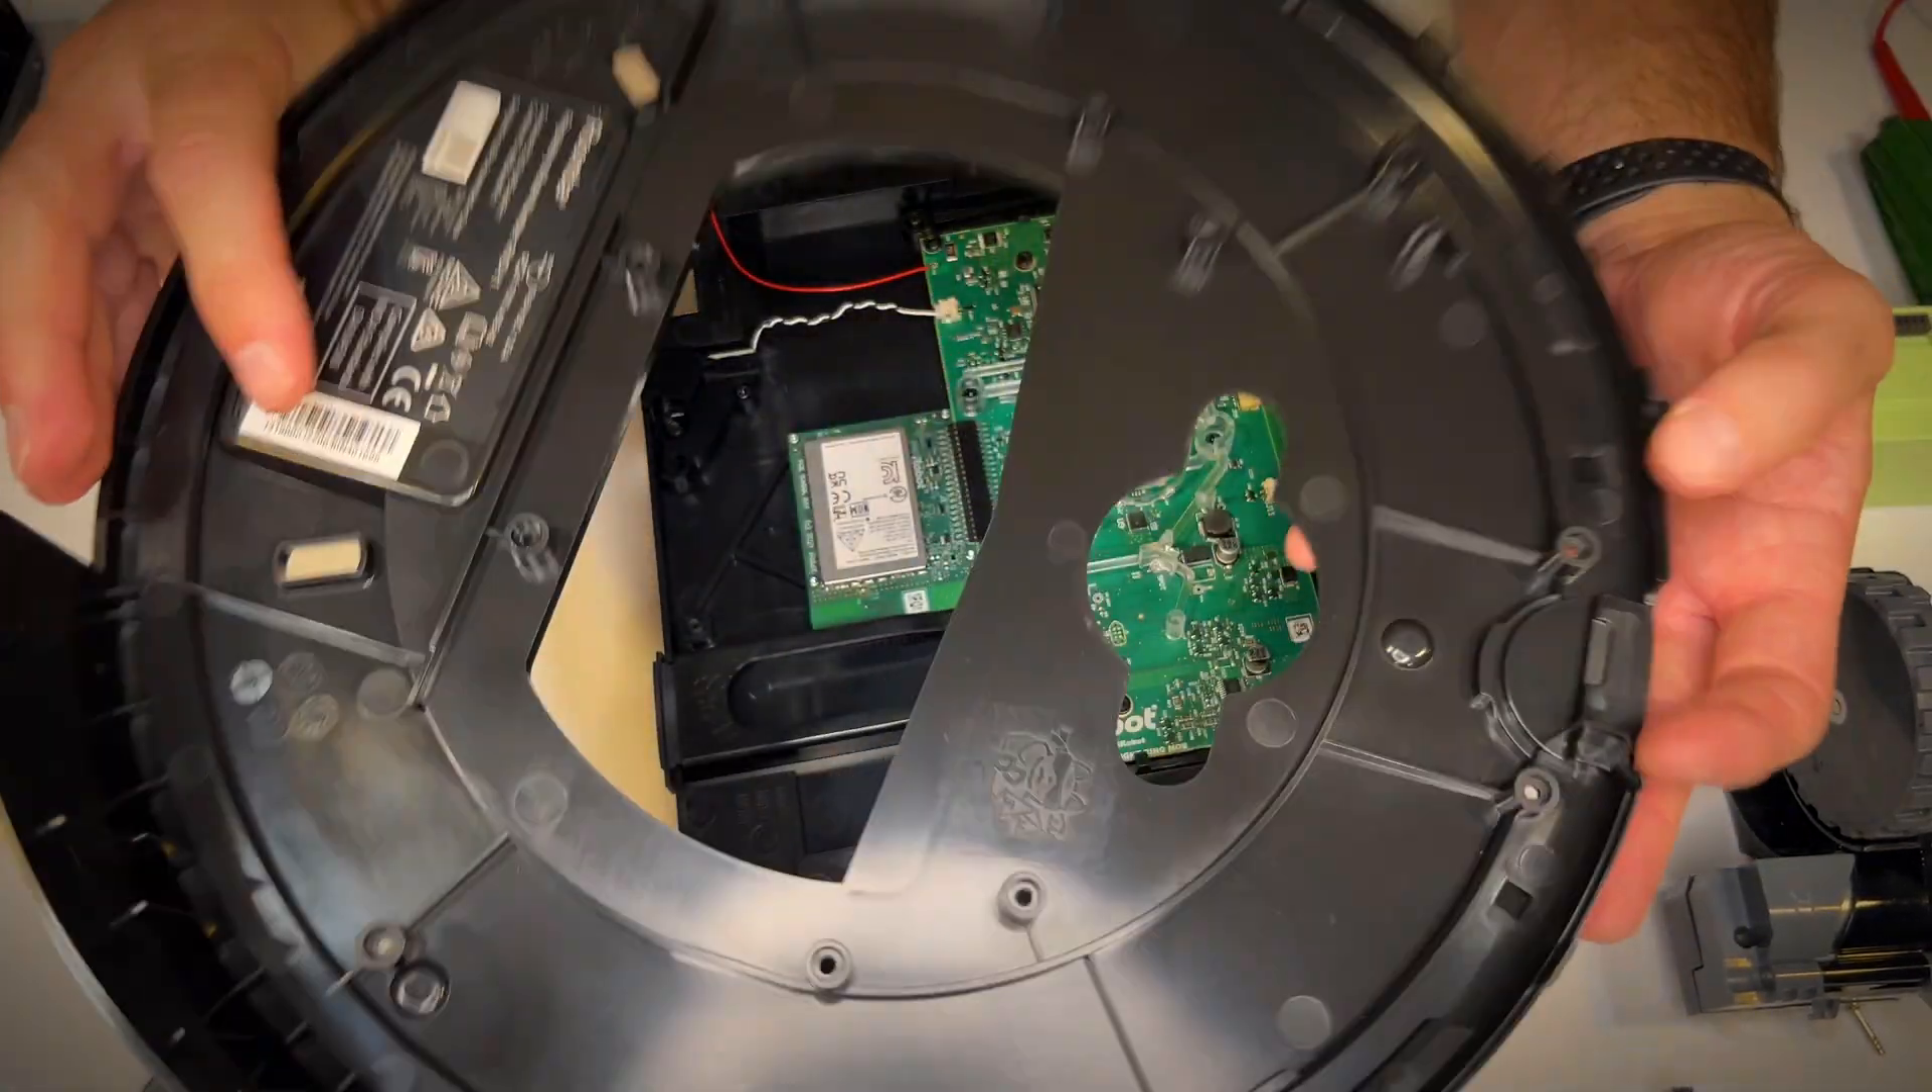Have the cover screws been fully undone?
Yes.